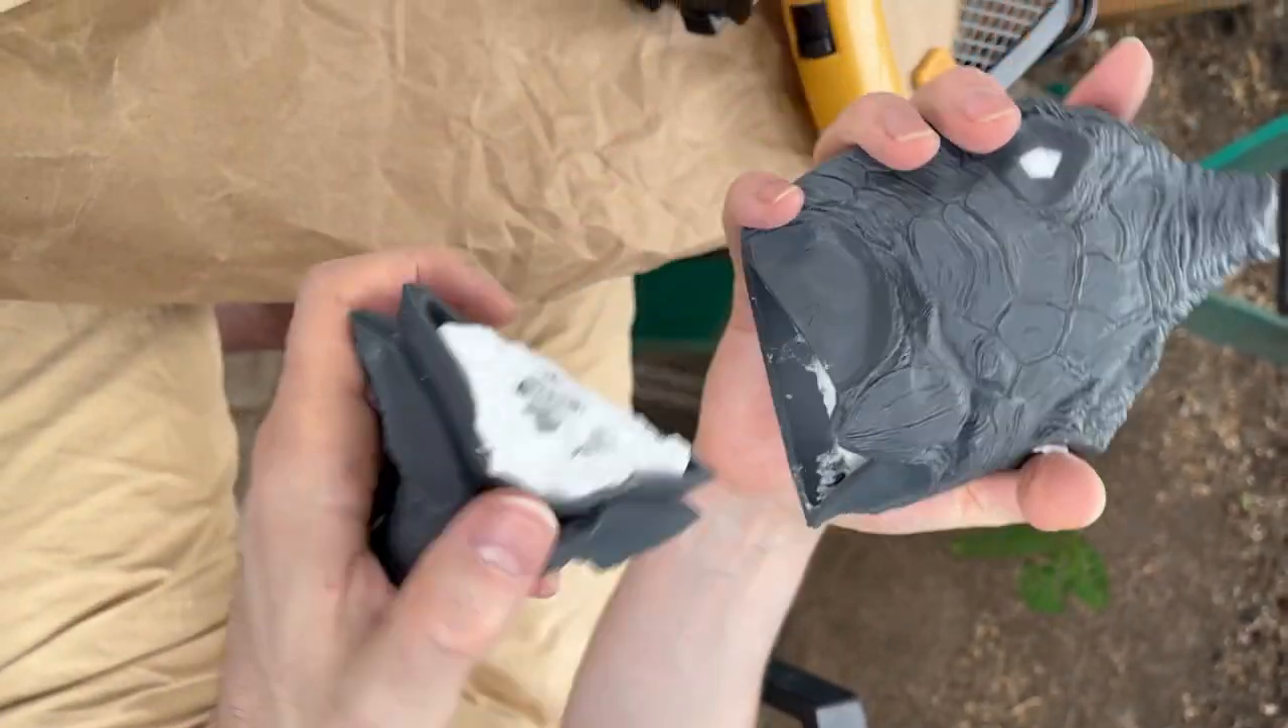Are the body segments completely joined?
No.